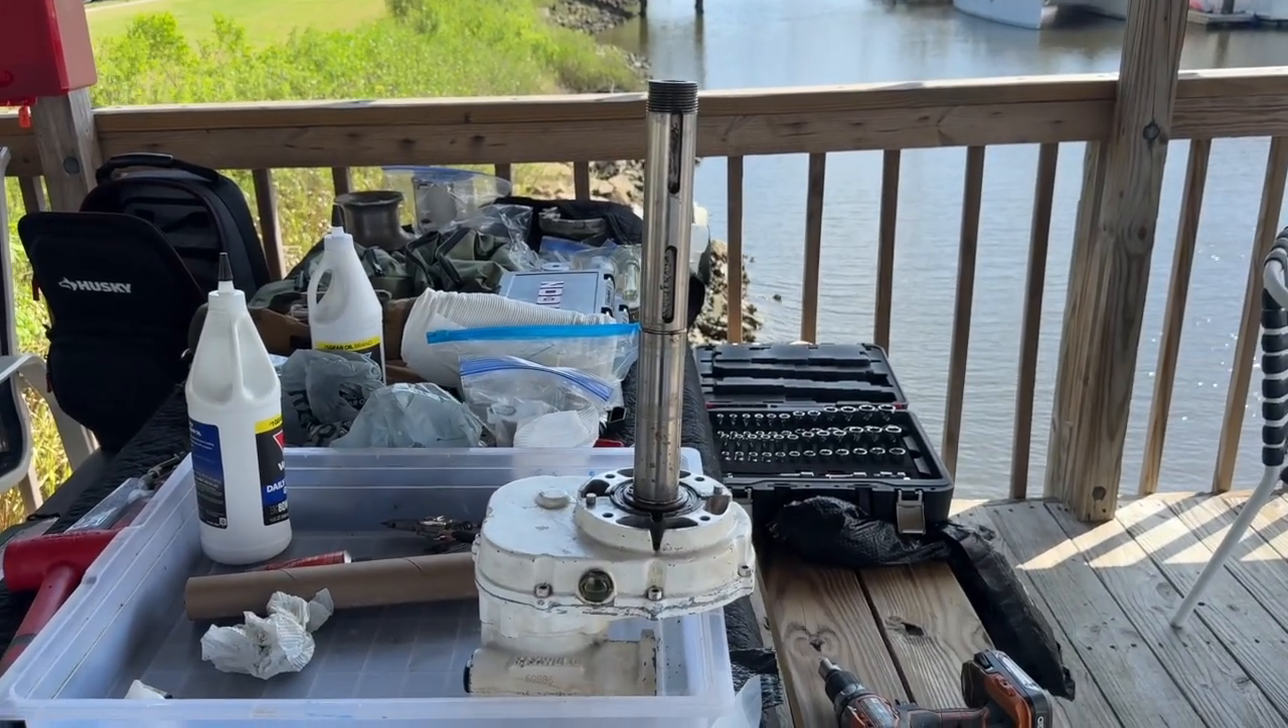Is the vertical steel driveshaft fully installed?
Yes.